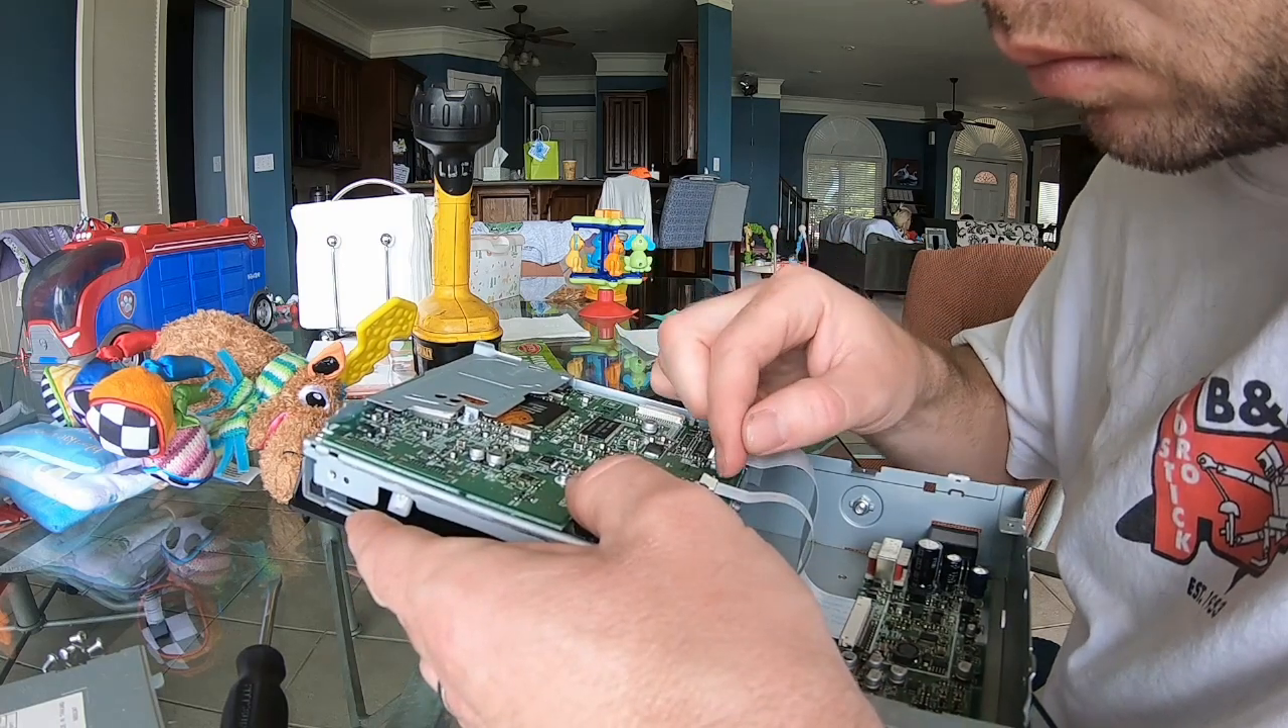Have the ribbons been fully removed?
No.